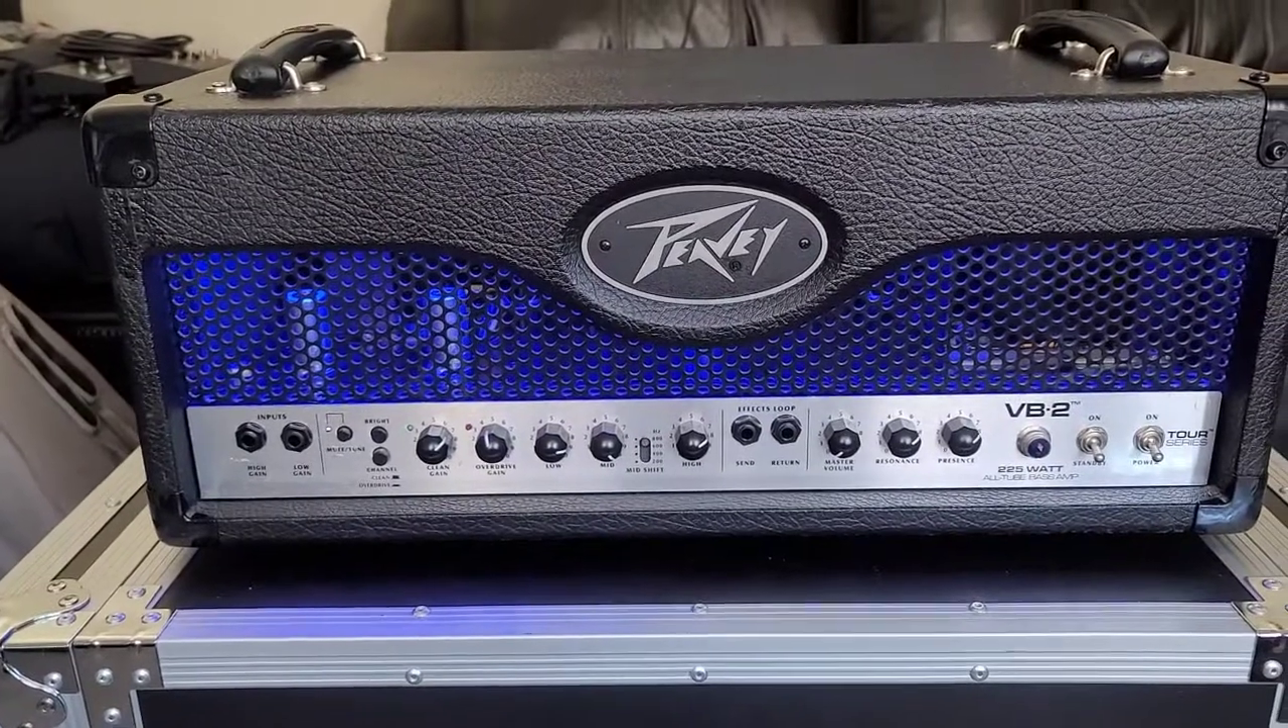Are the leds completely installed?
Yes.